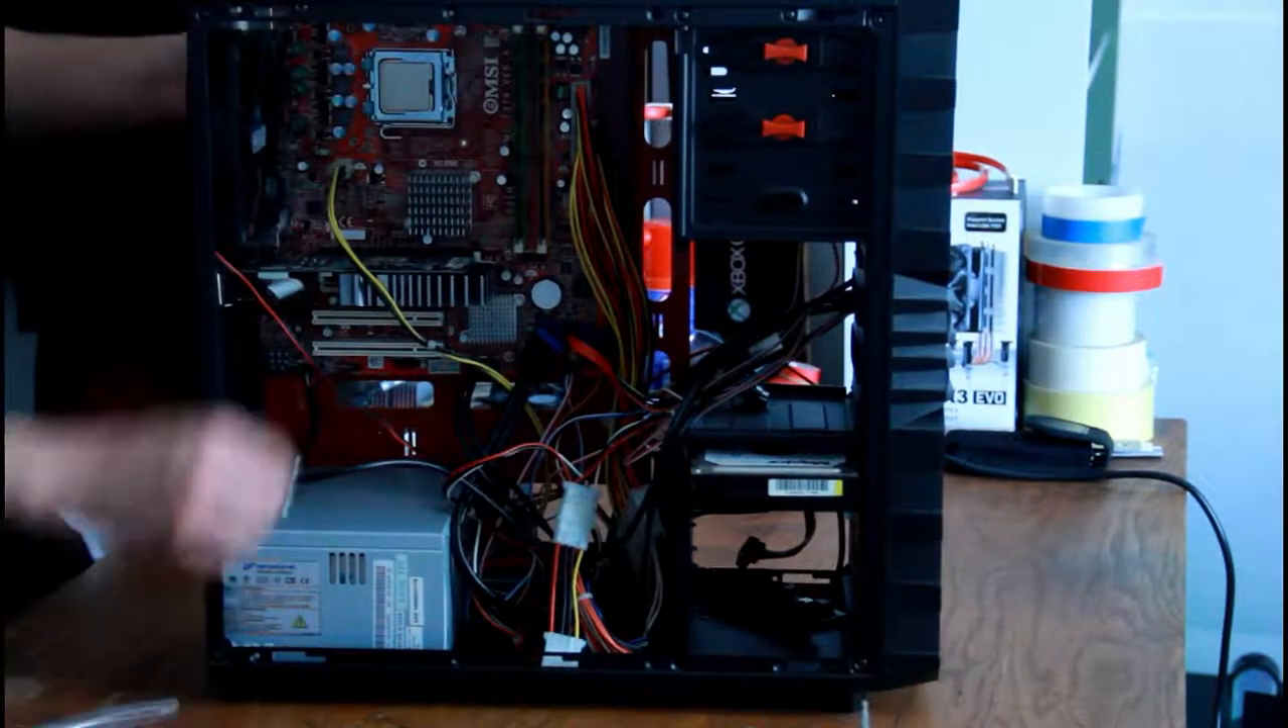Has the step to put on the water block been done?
No.